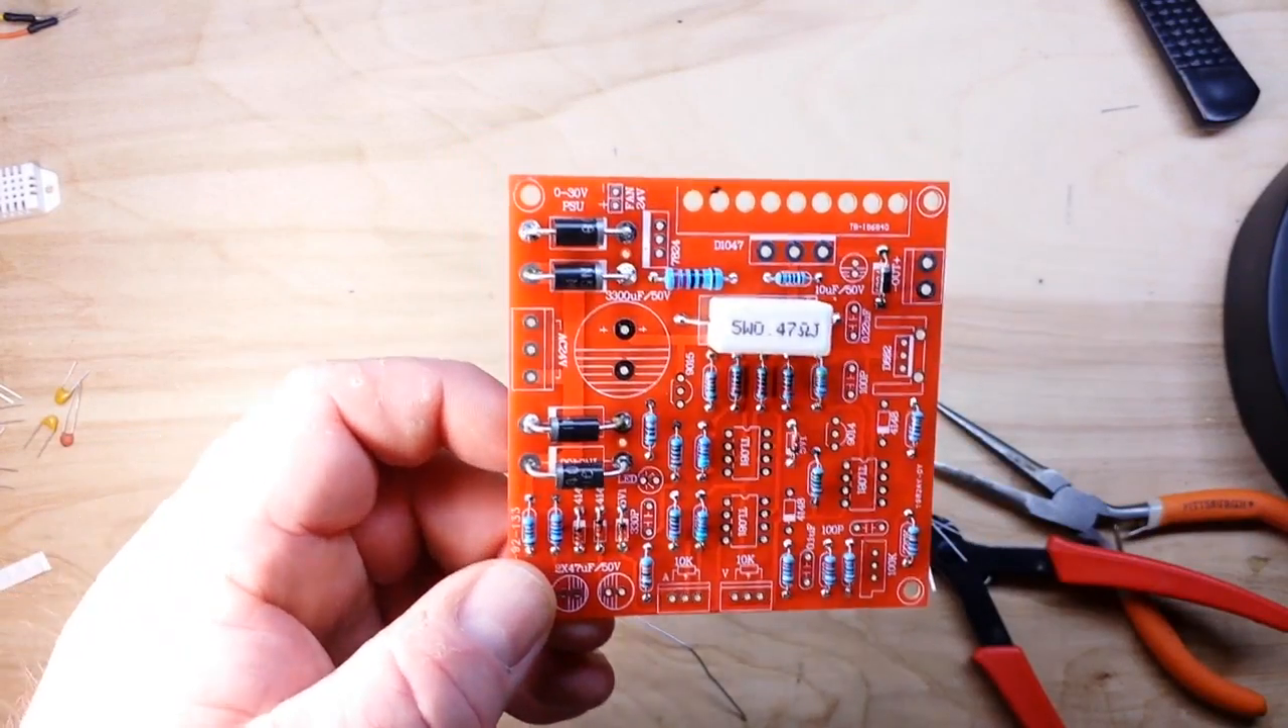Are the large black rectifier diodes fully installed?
Yes.